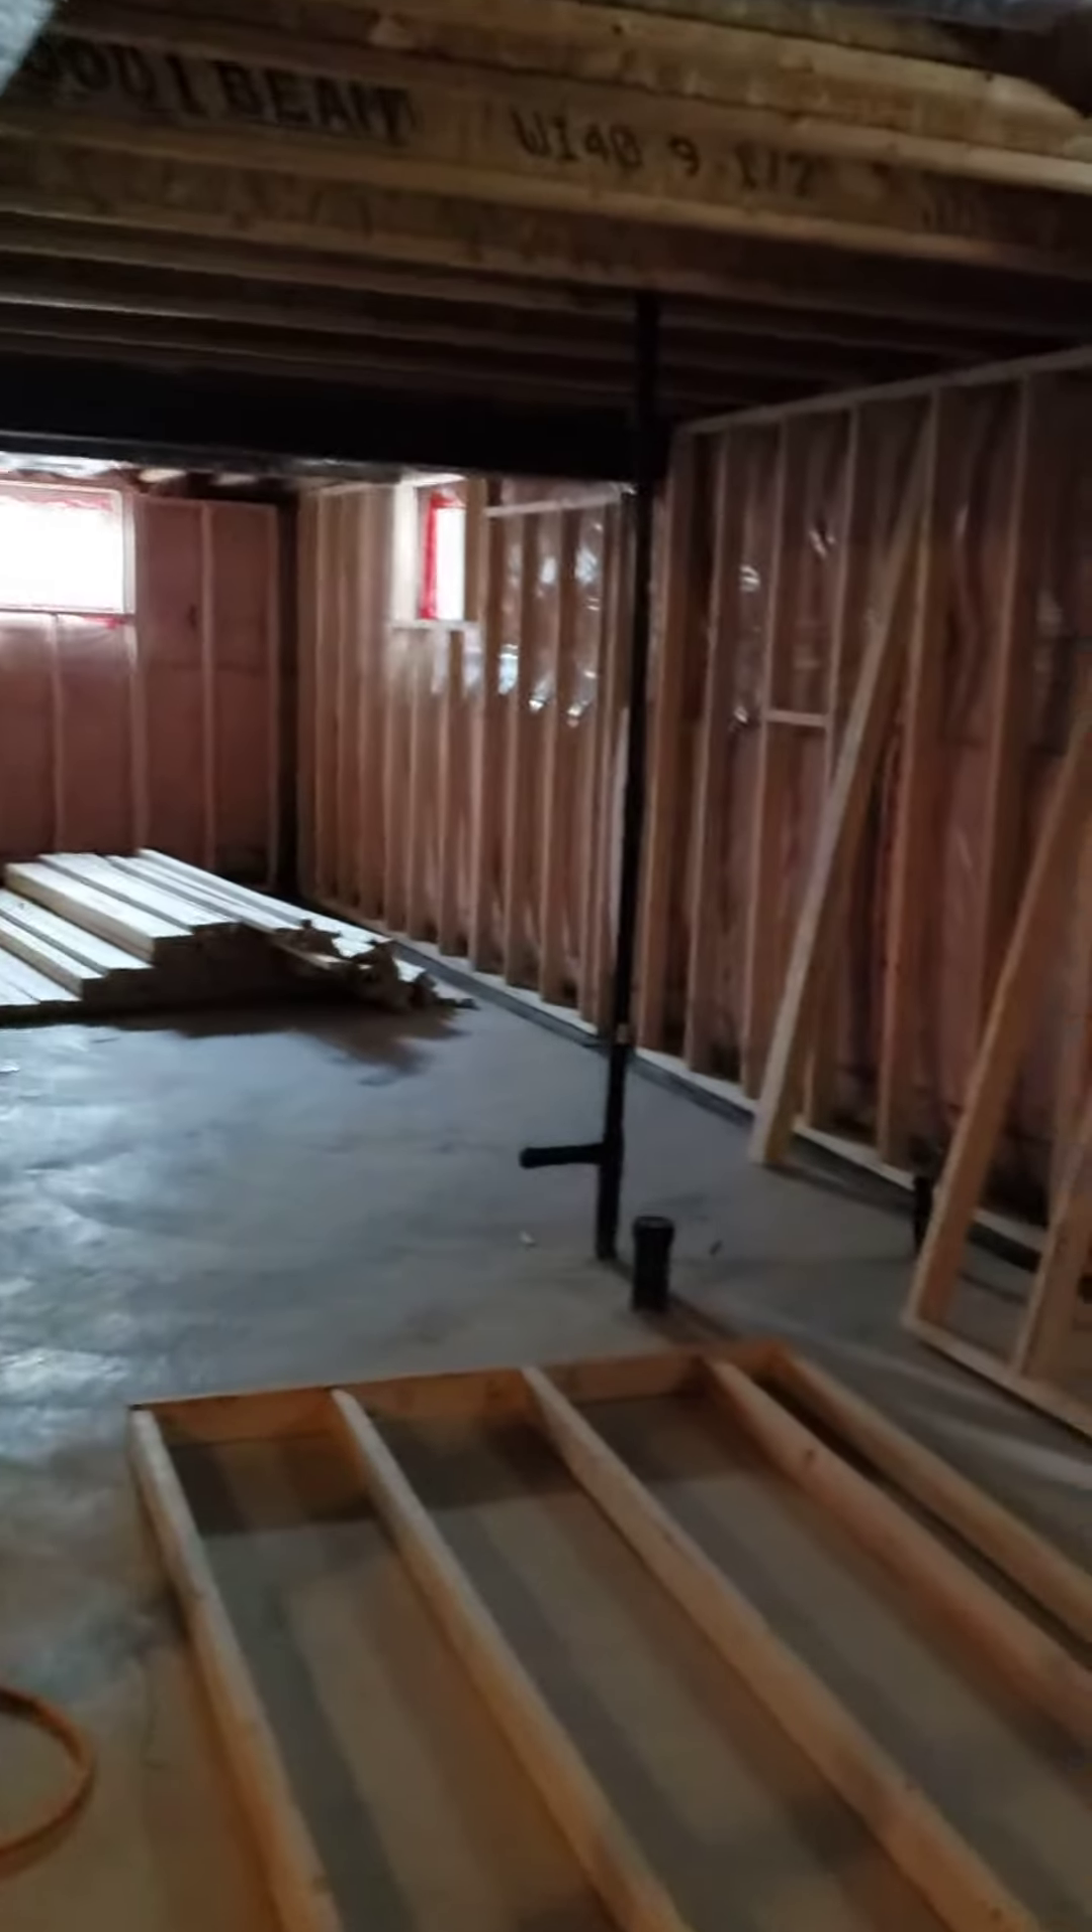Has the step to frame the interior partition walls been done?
No.